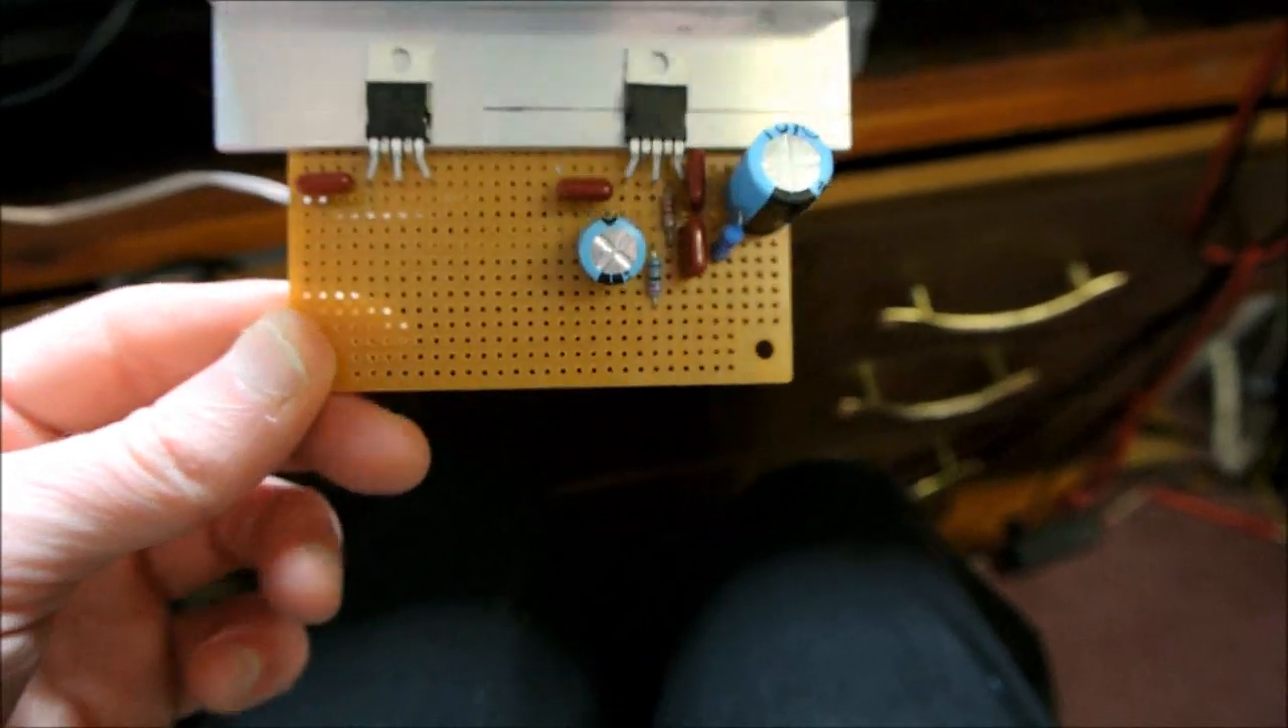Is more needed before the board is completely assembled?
Yes.